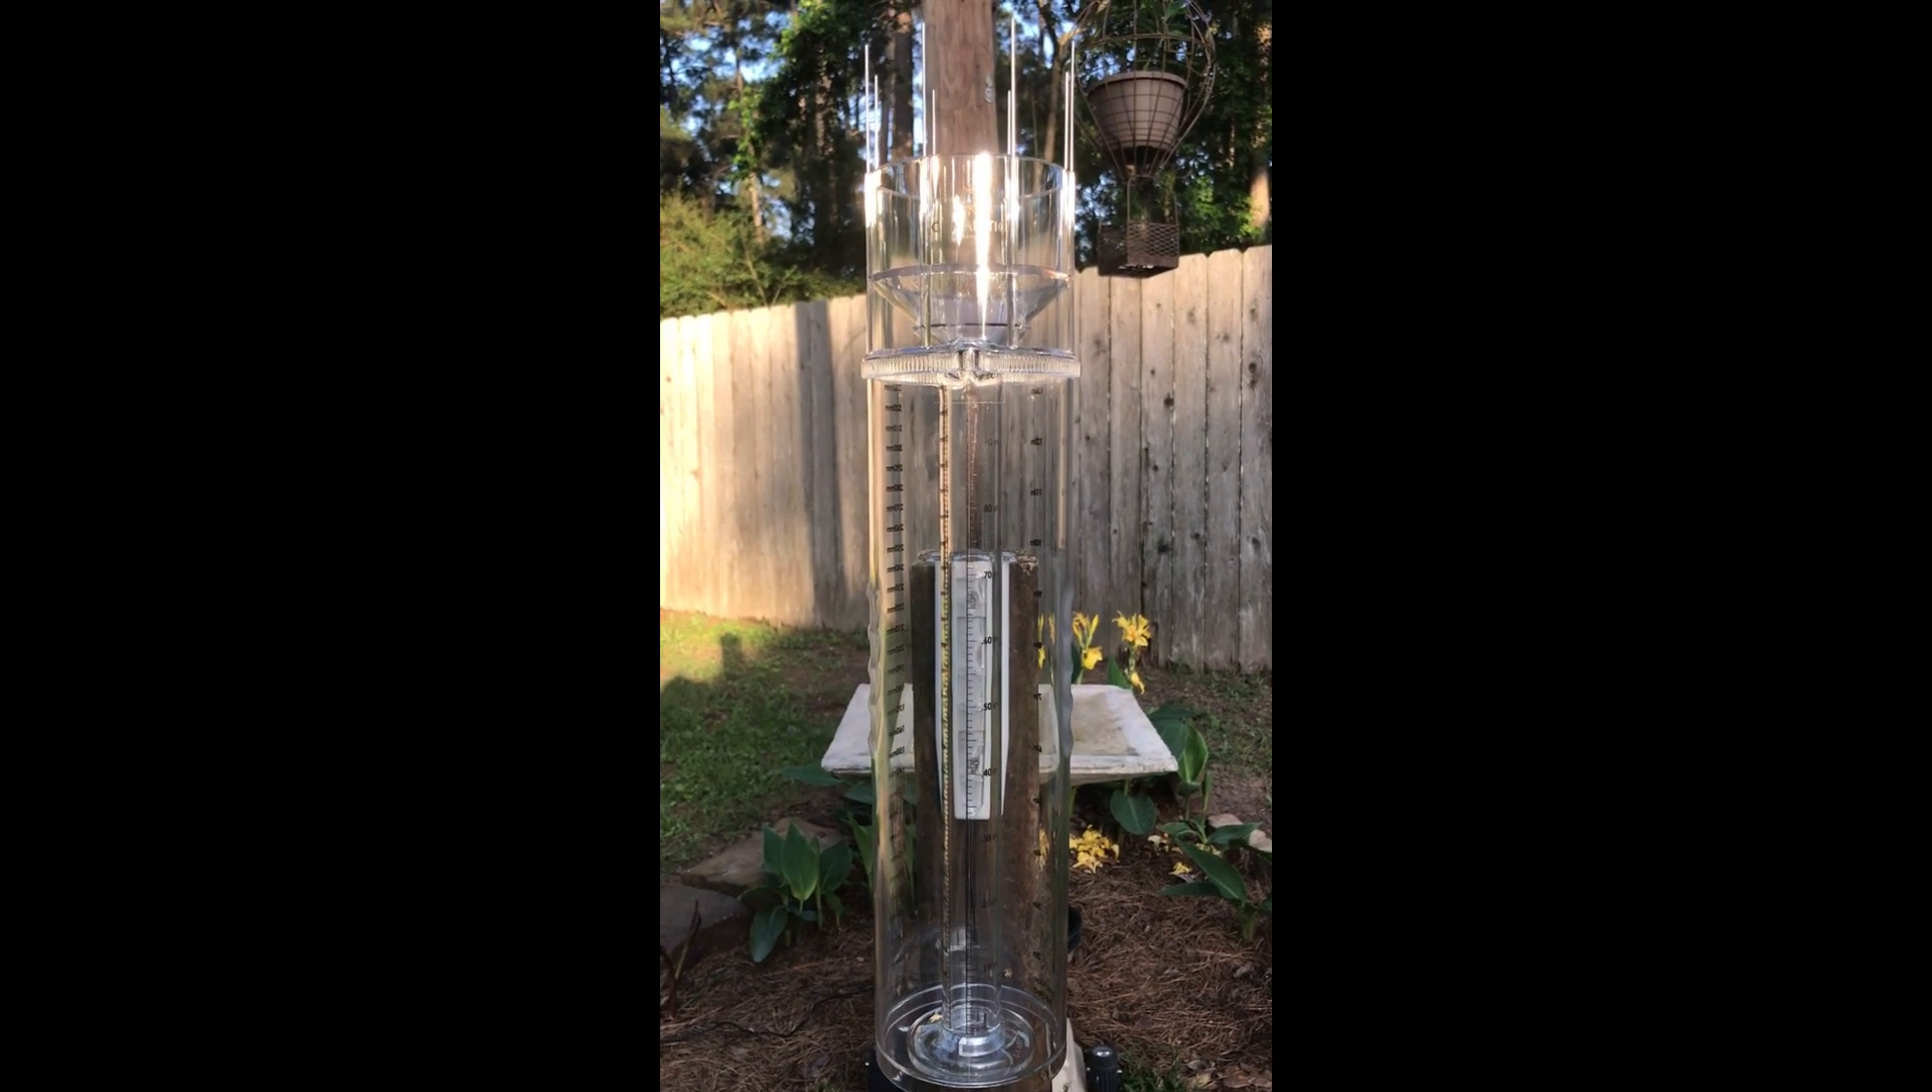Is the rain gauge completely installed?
Yes.